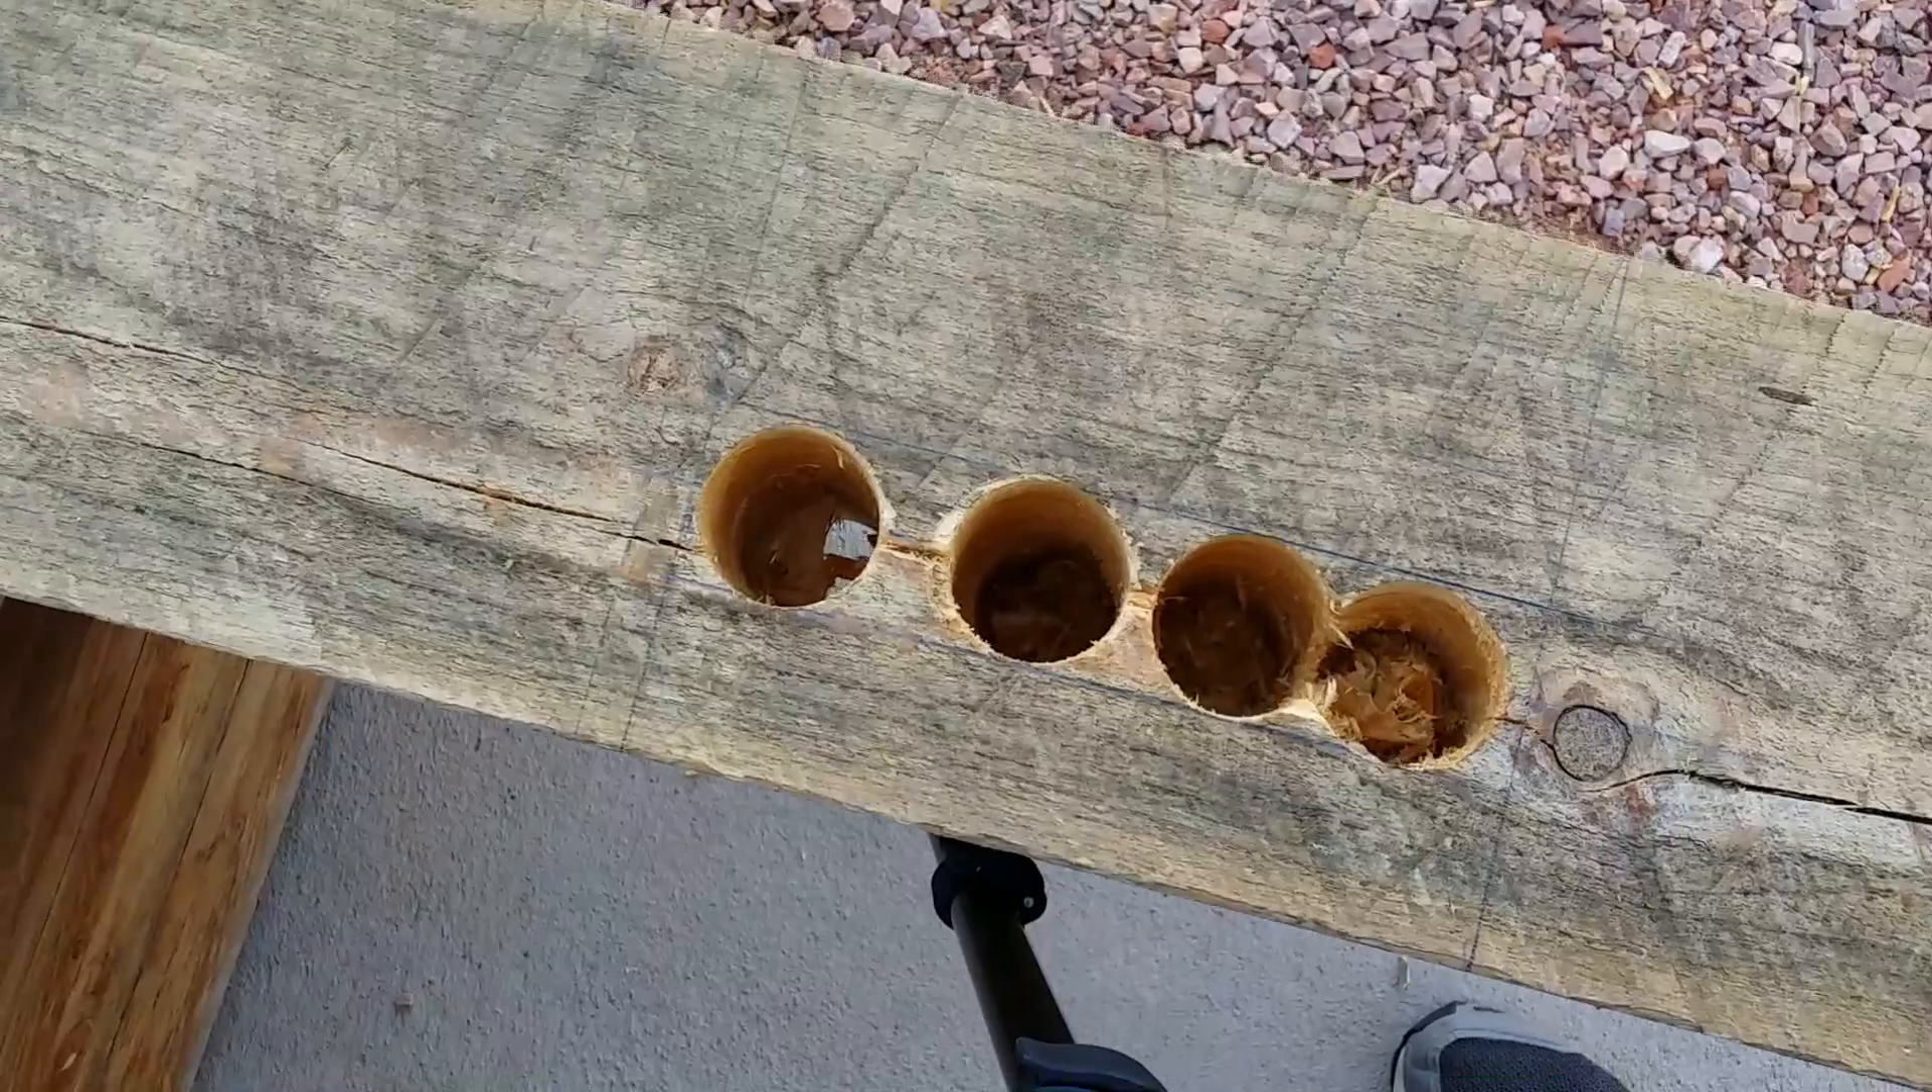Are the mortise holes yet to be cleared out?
Yes.